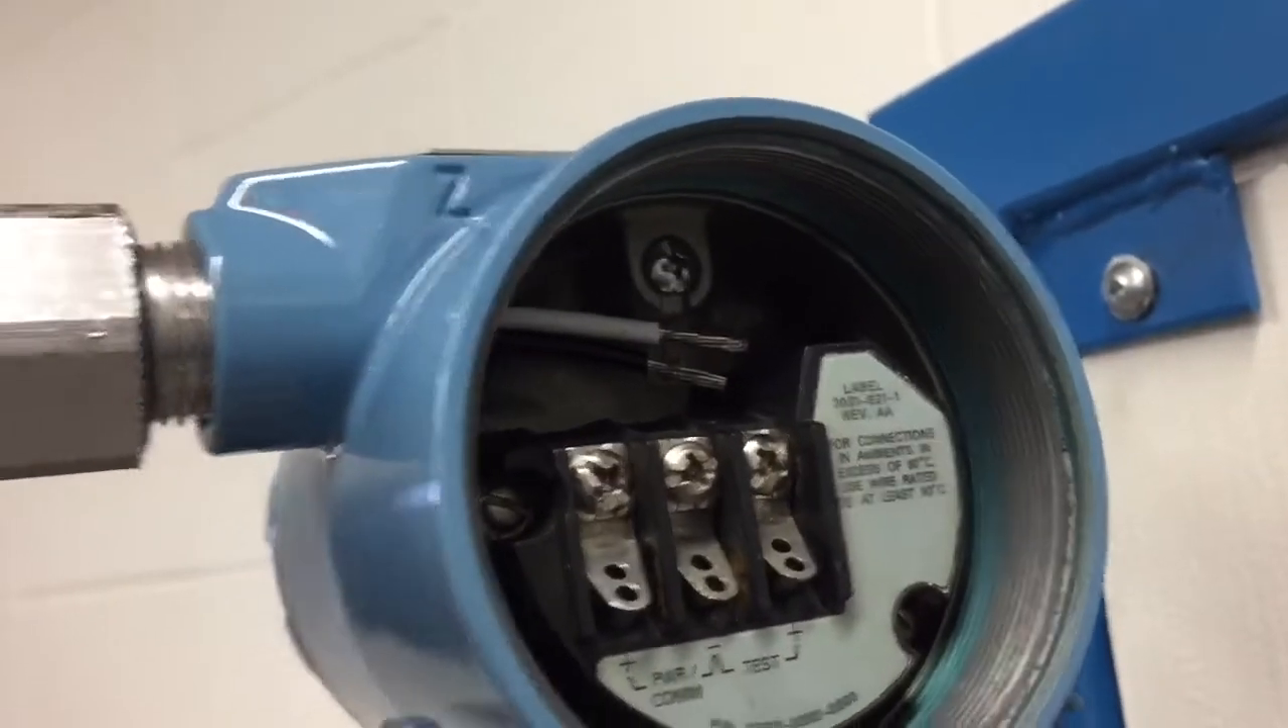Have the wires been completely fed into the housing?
Yes.